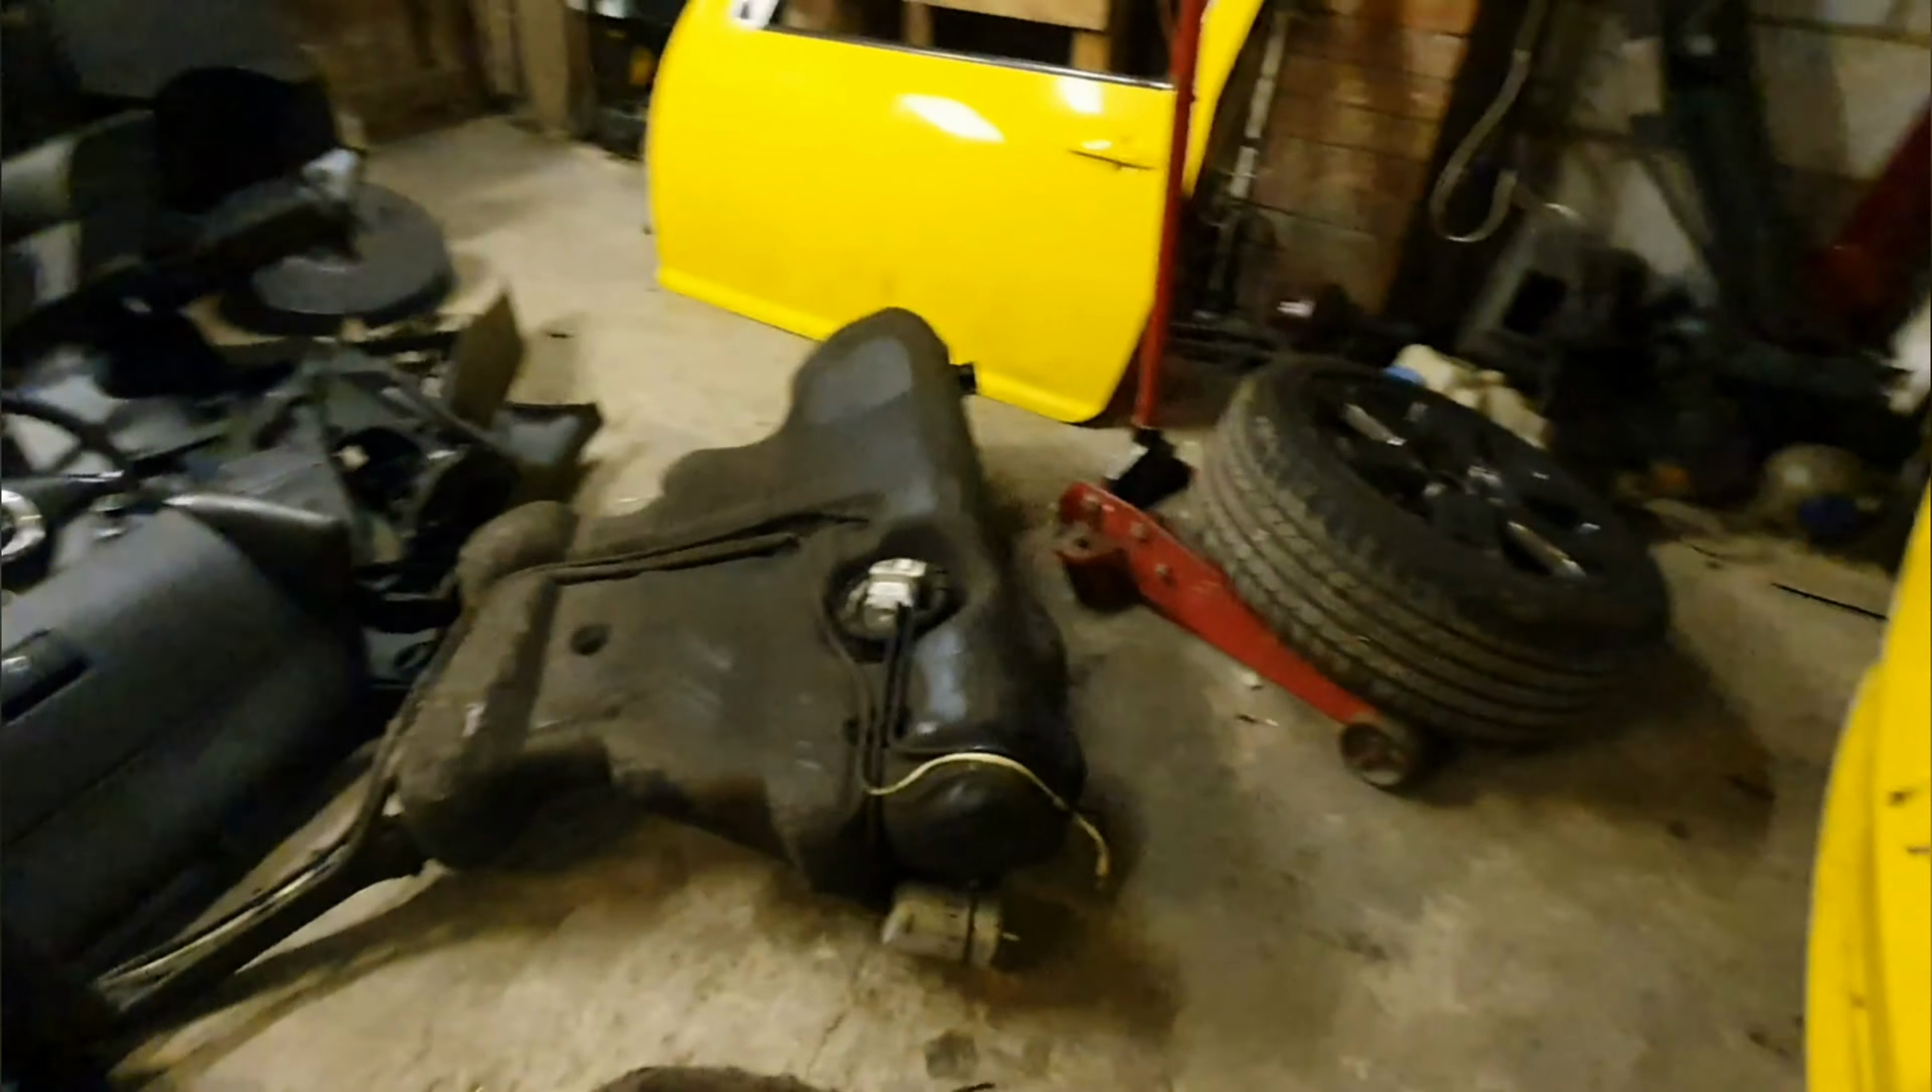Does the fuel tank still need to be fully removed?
No.